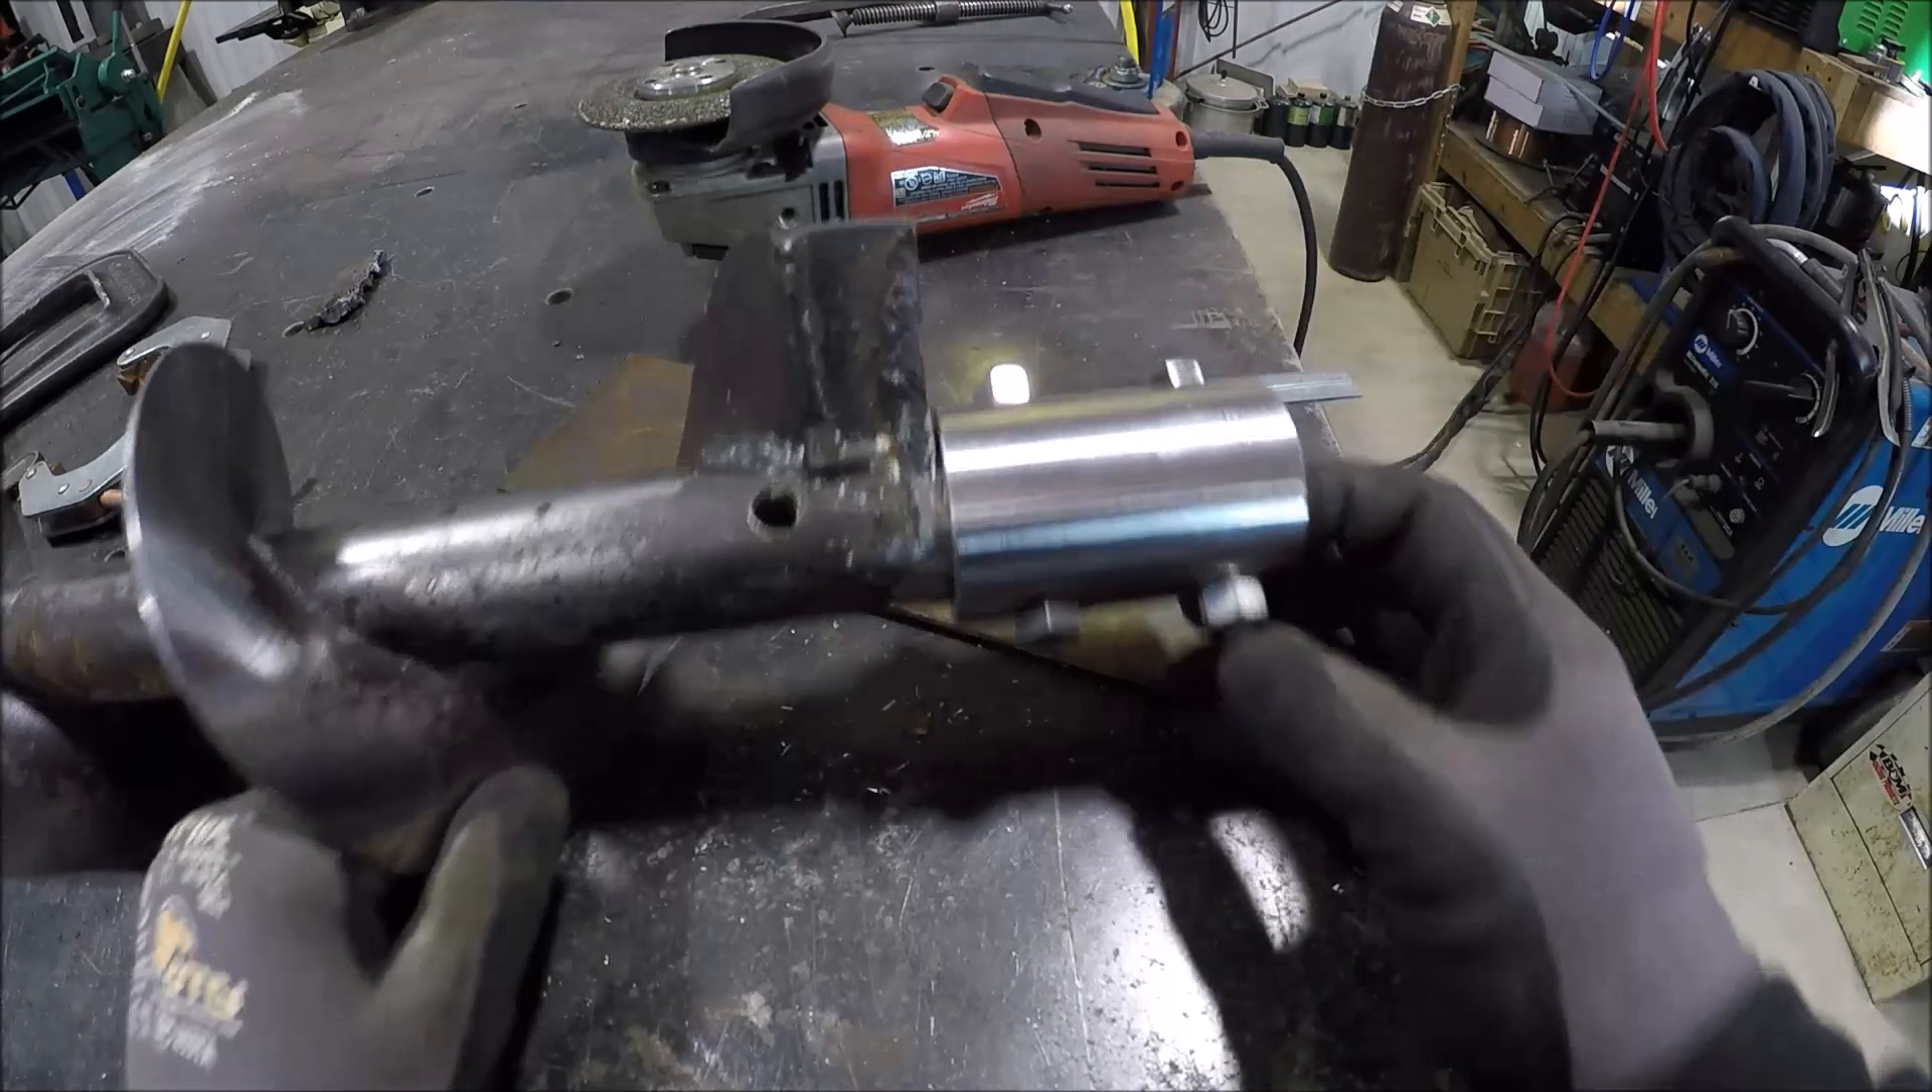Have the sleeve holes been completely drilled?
Yes.